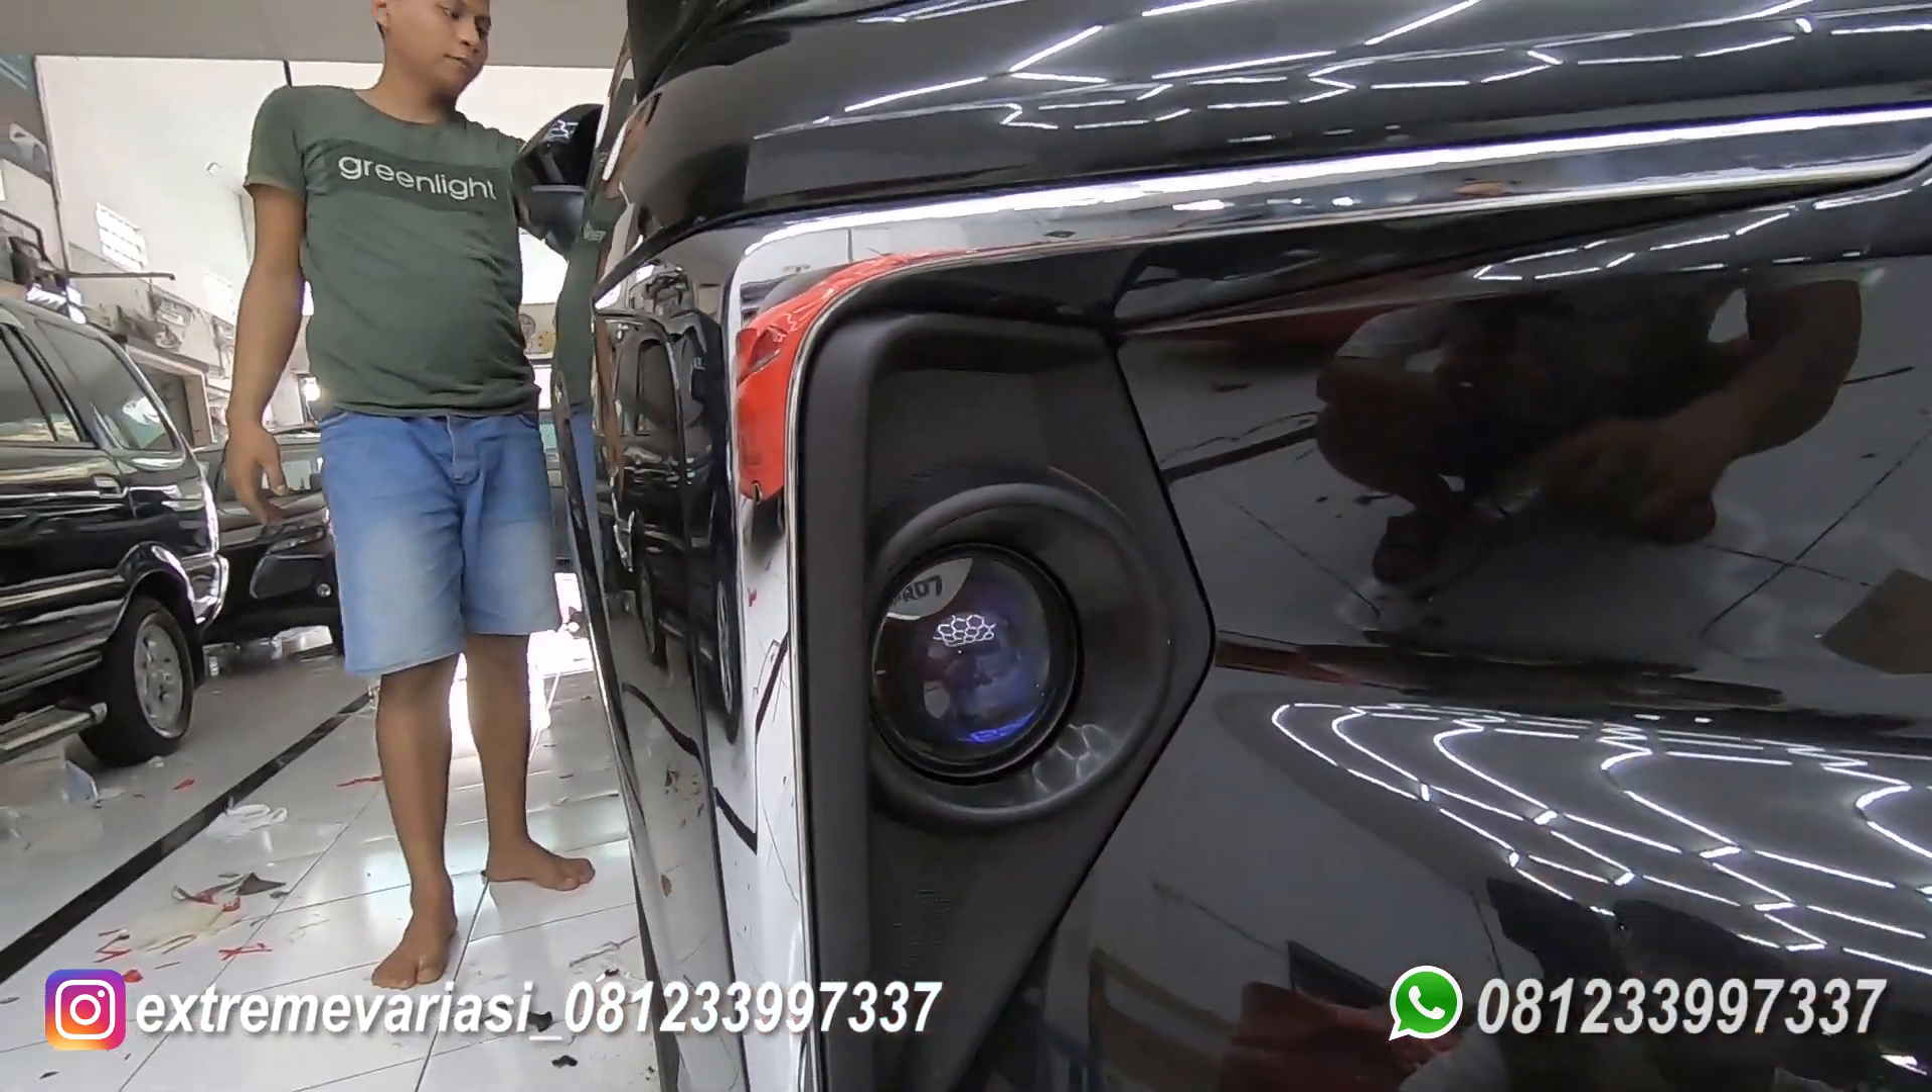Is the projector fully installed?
Yes.